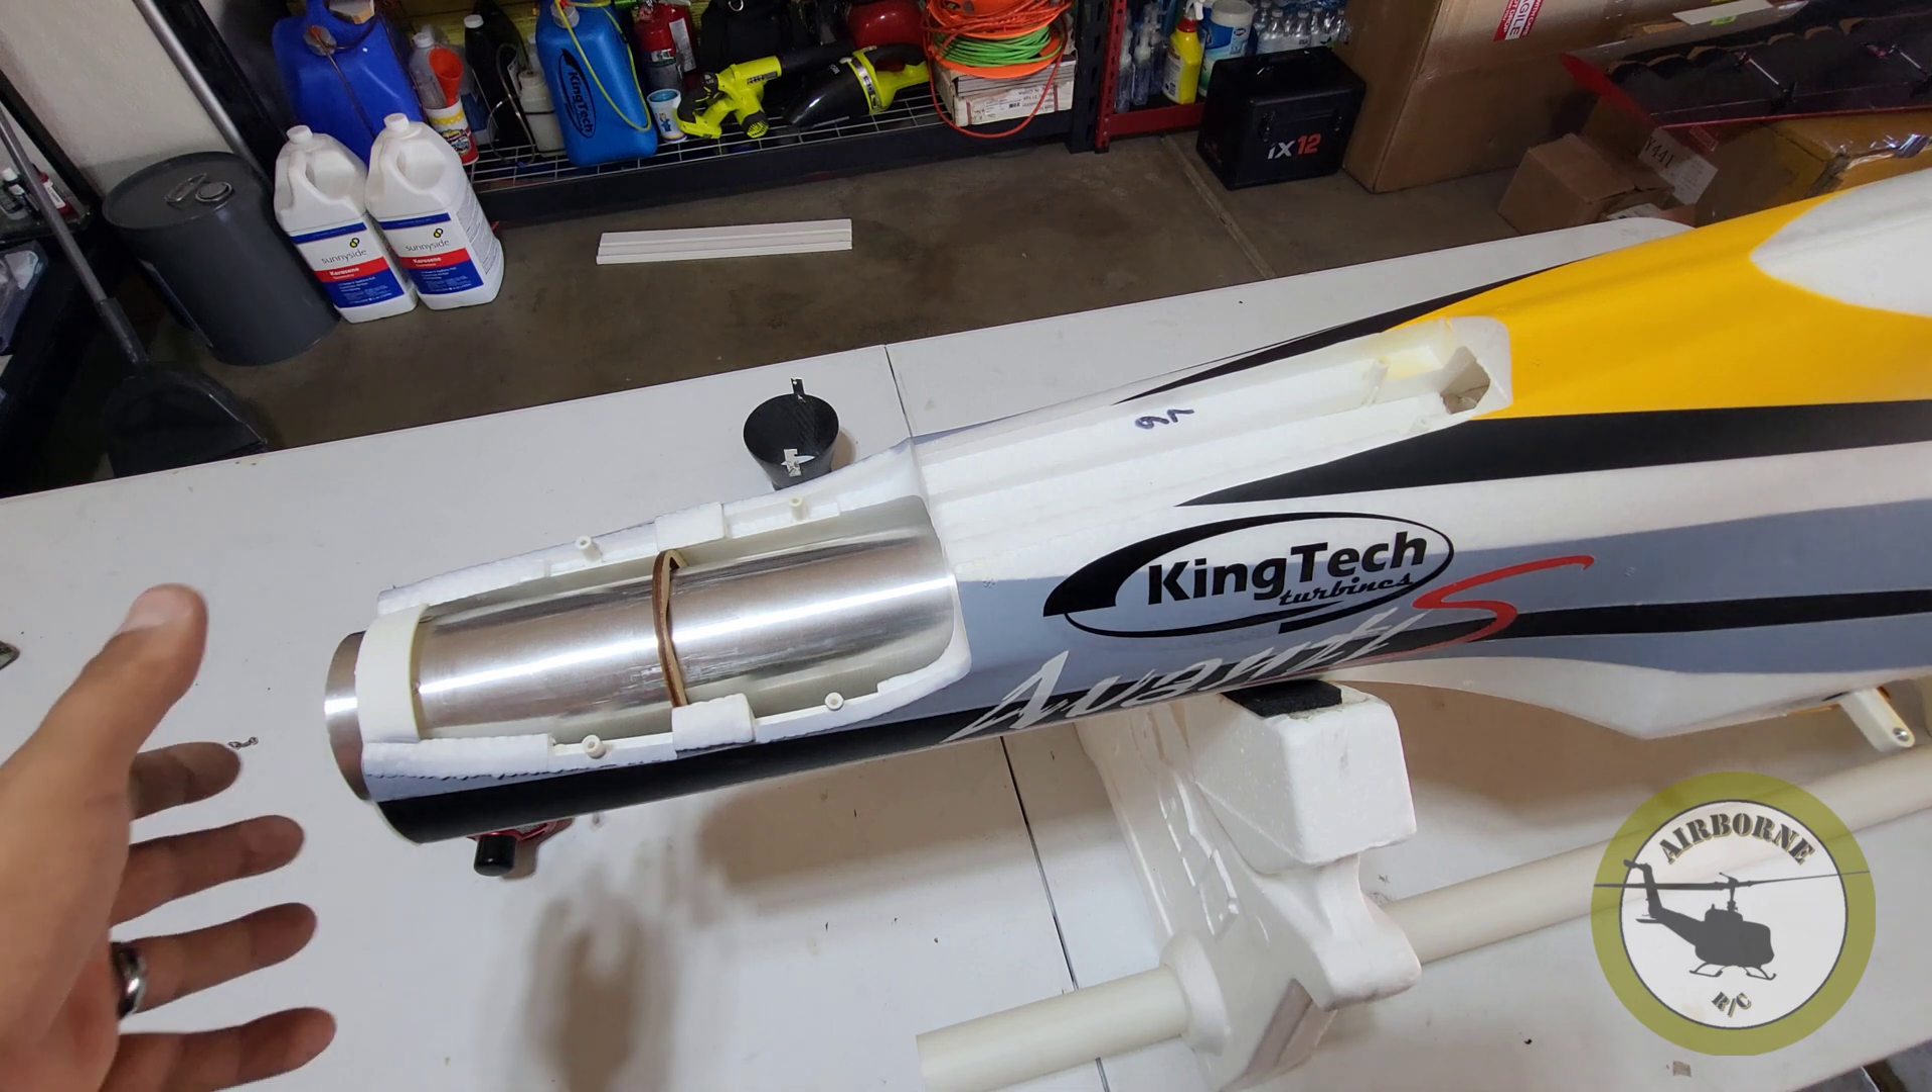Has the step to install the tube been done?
Yes.